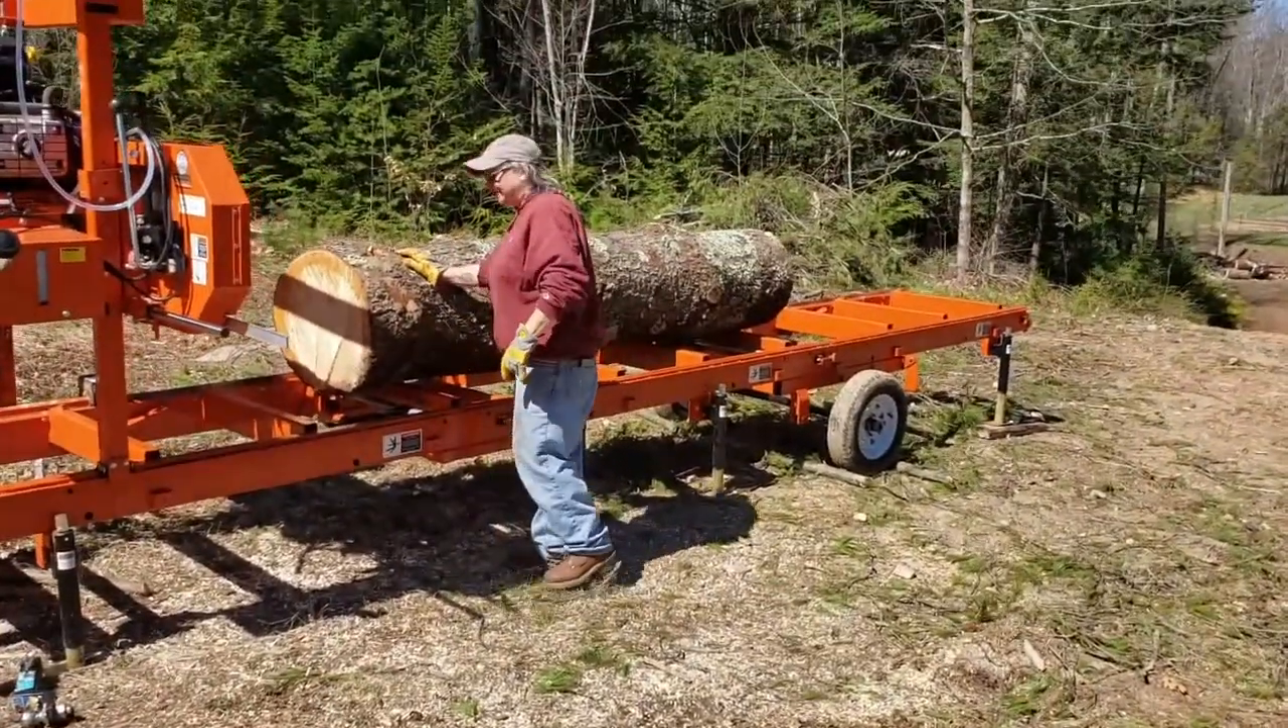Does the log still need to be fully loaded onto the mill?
No.